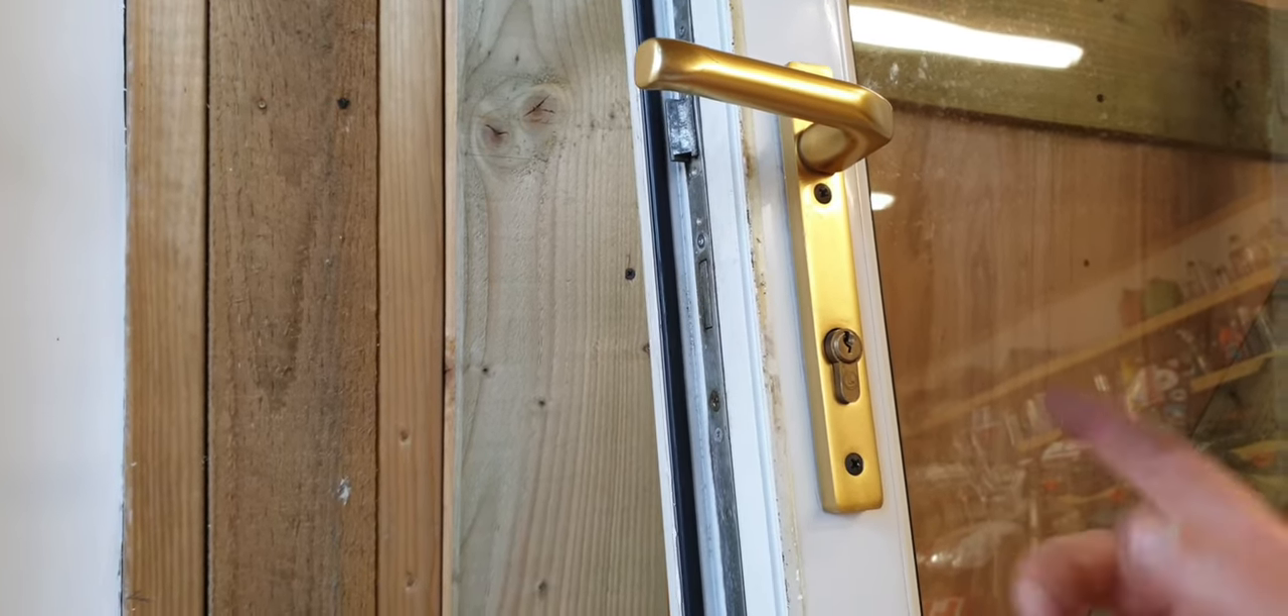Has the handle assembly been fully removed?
No.